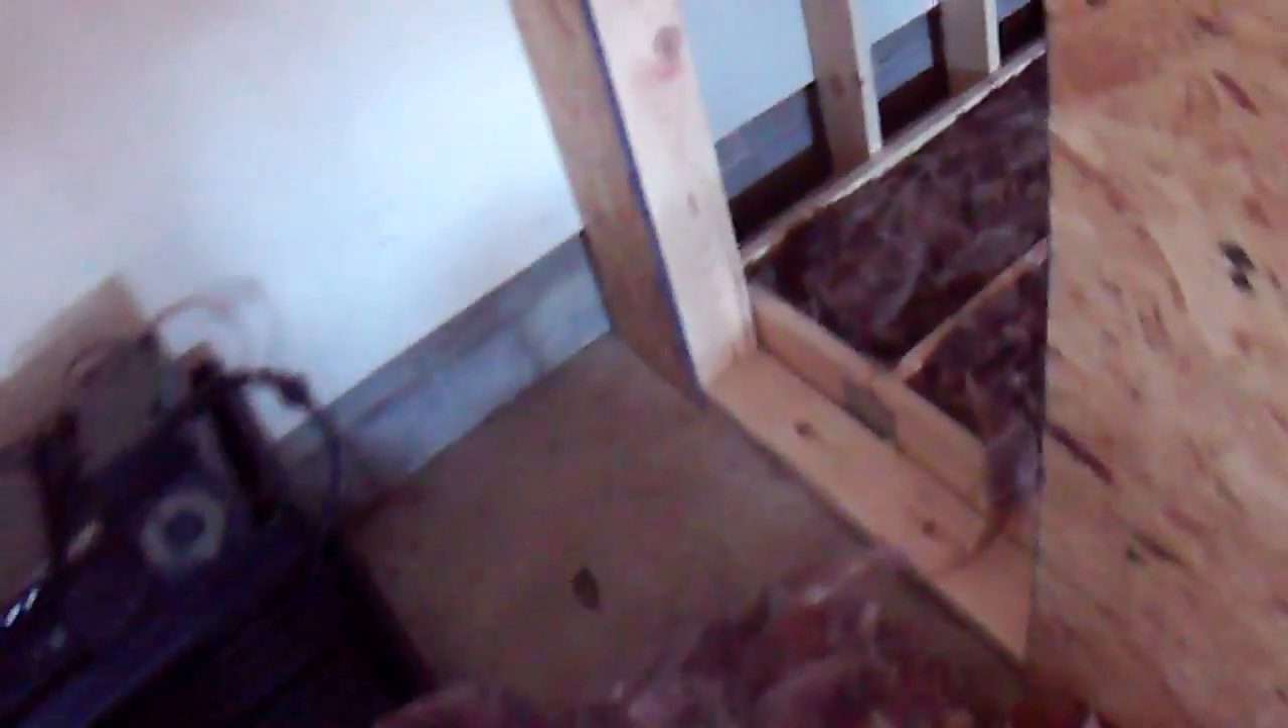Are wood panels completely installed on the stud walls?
No.